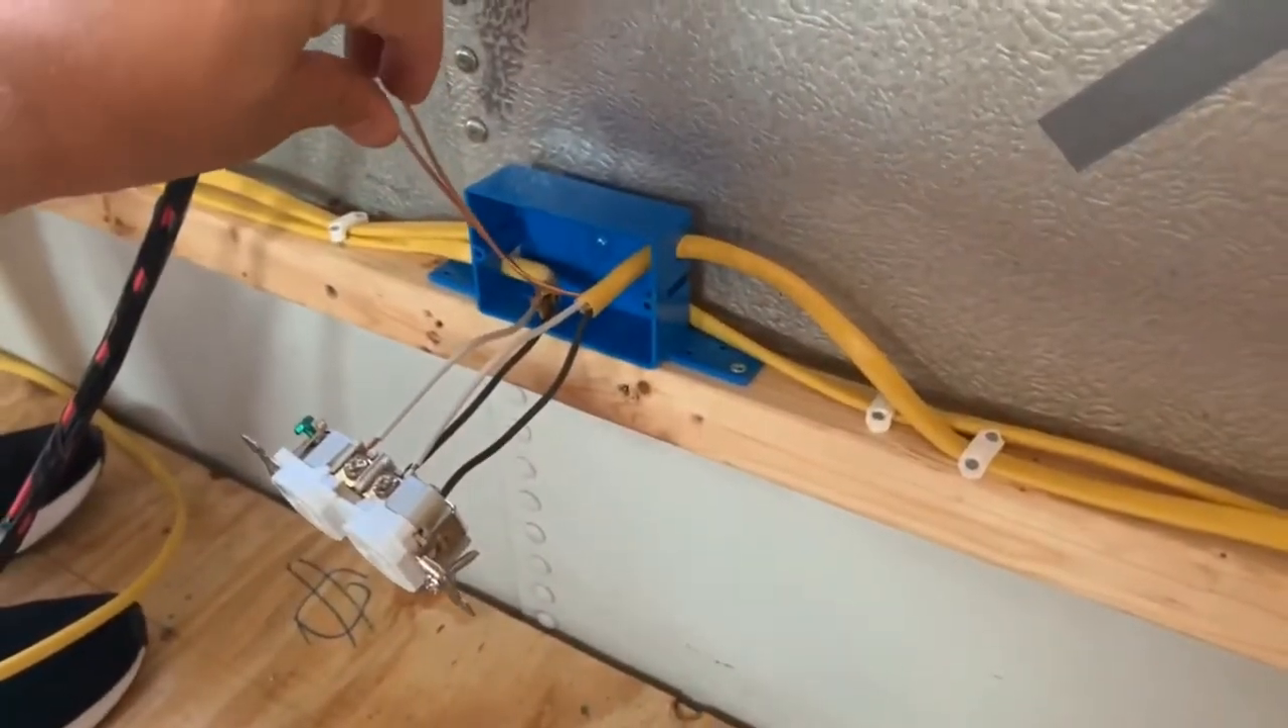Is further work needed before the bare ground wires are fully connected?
Yes.